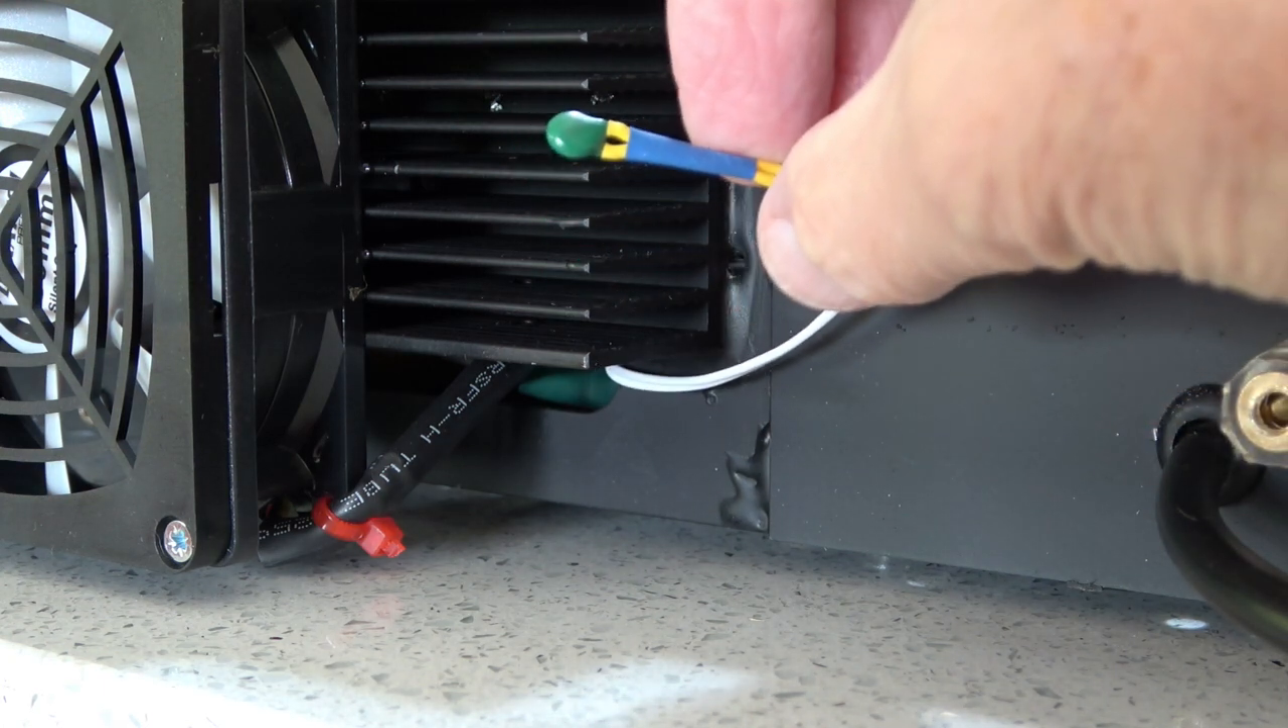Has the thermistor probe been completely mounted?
No.